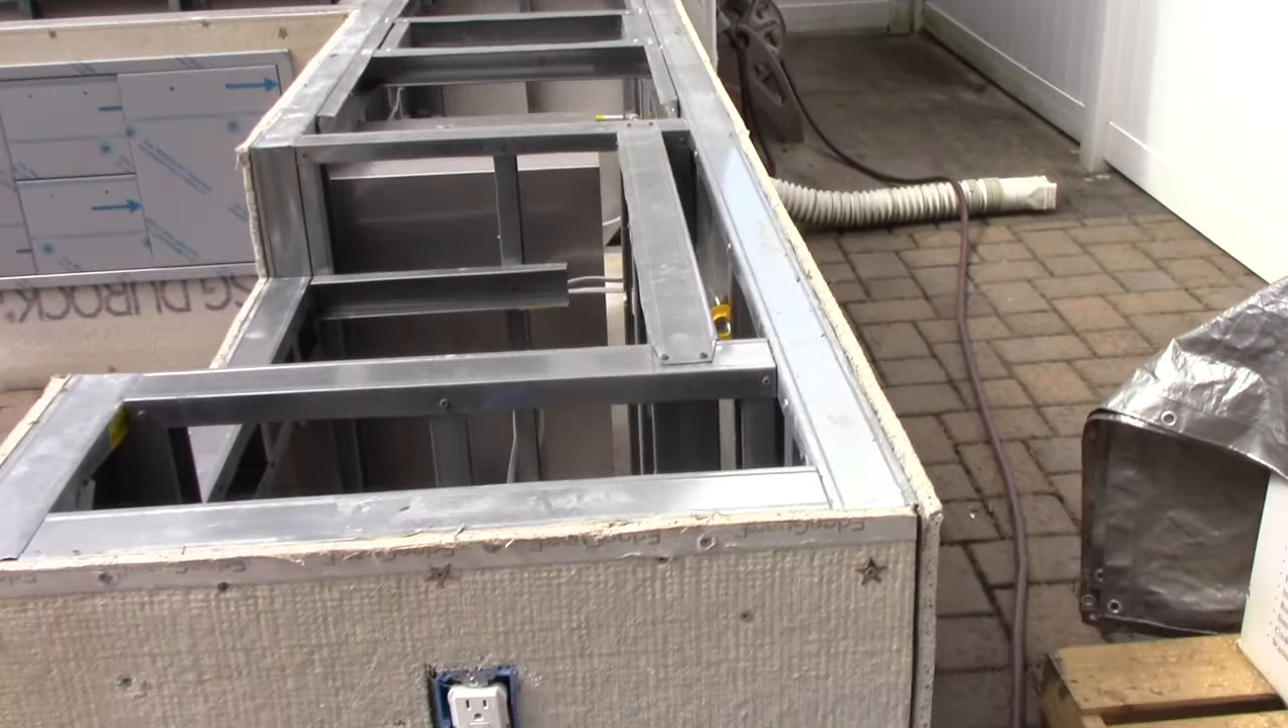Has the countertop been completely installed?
No.